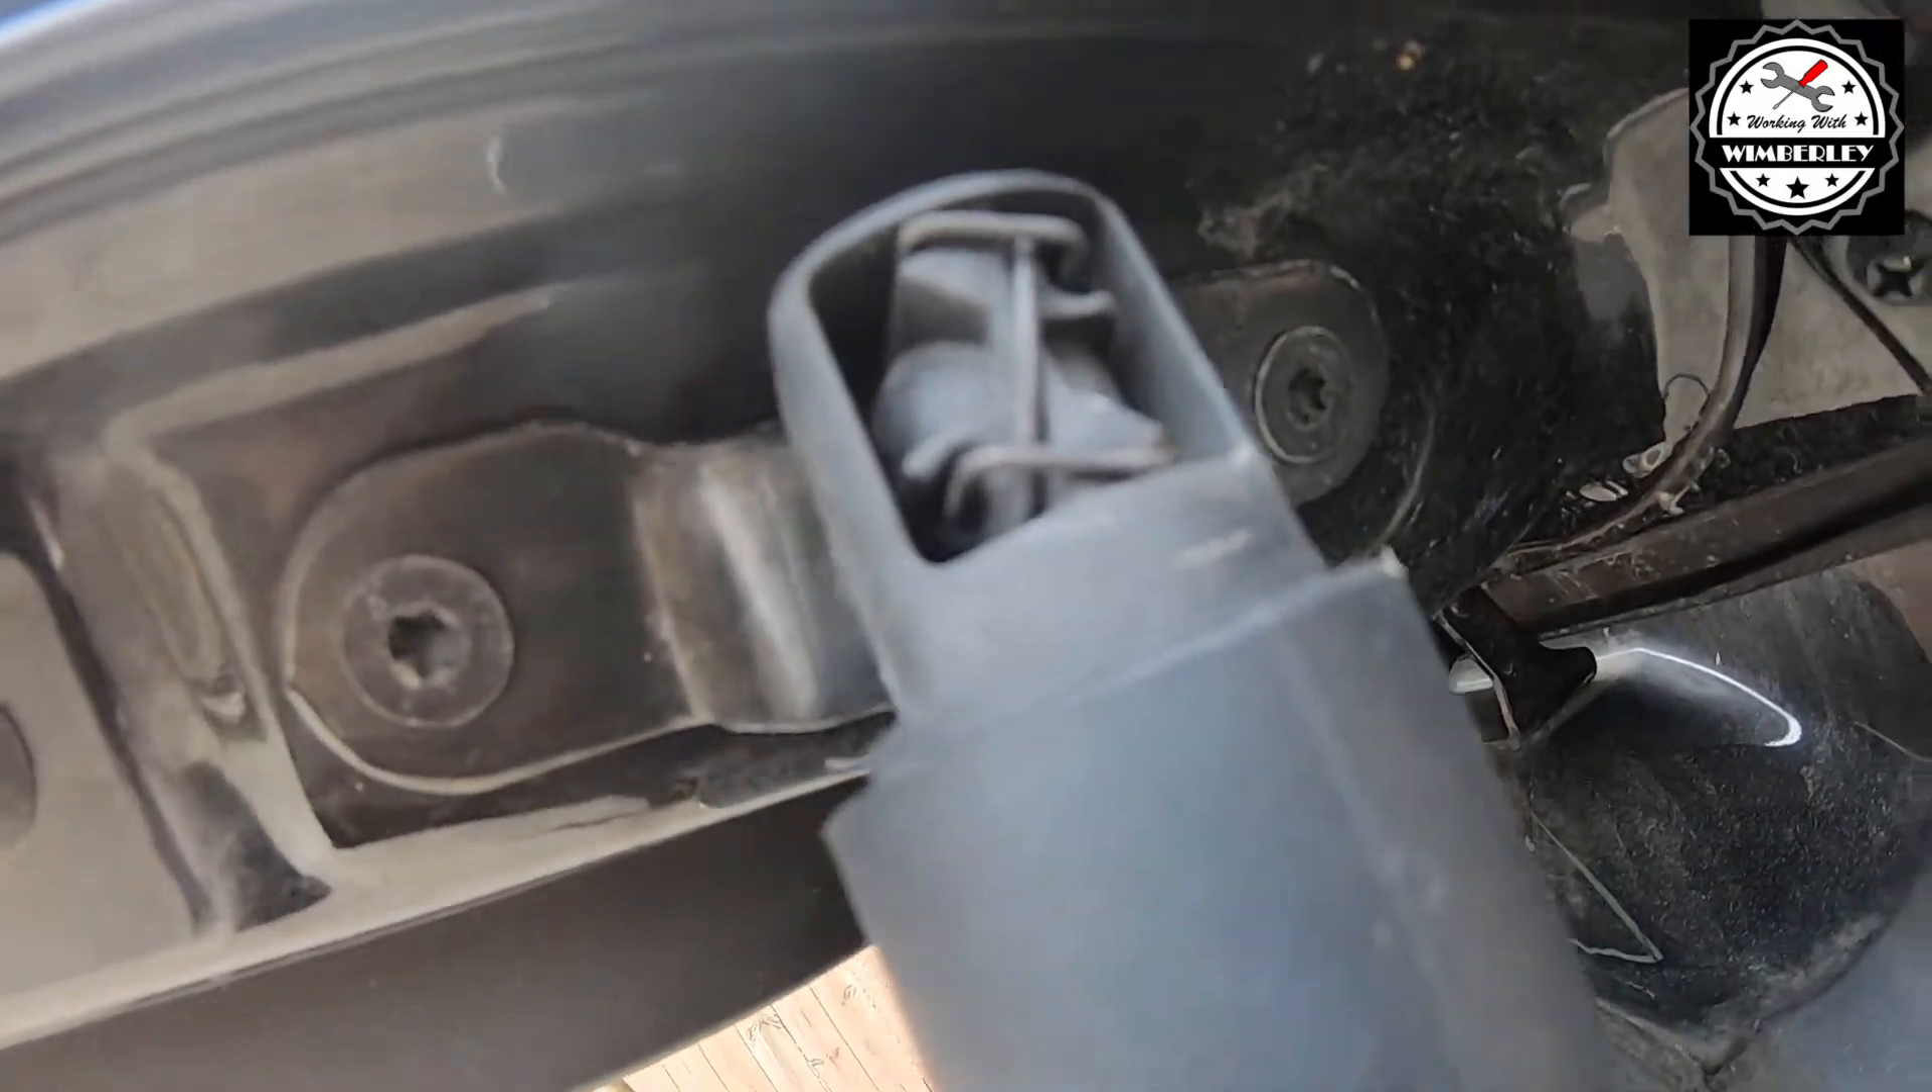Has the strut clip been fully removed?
No.